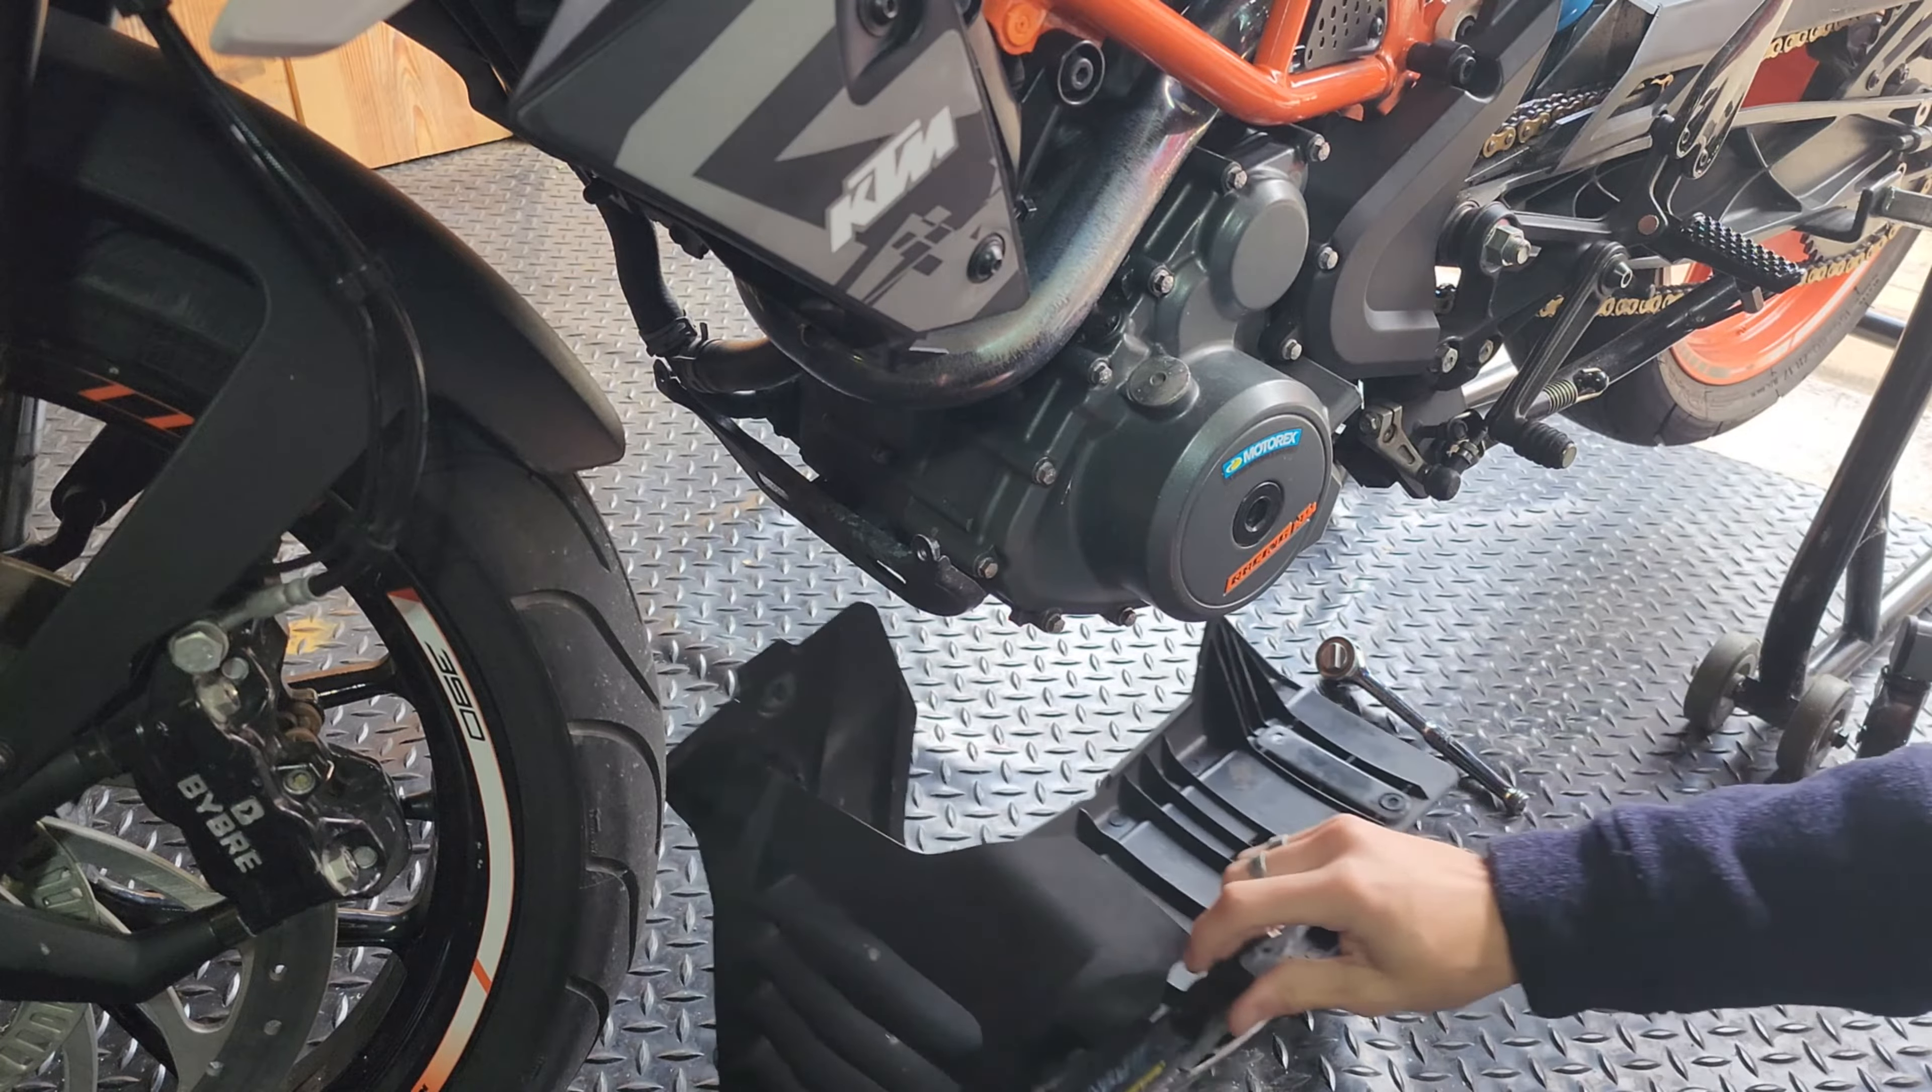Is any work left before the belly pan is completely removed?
No.